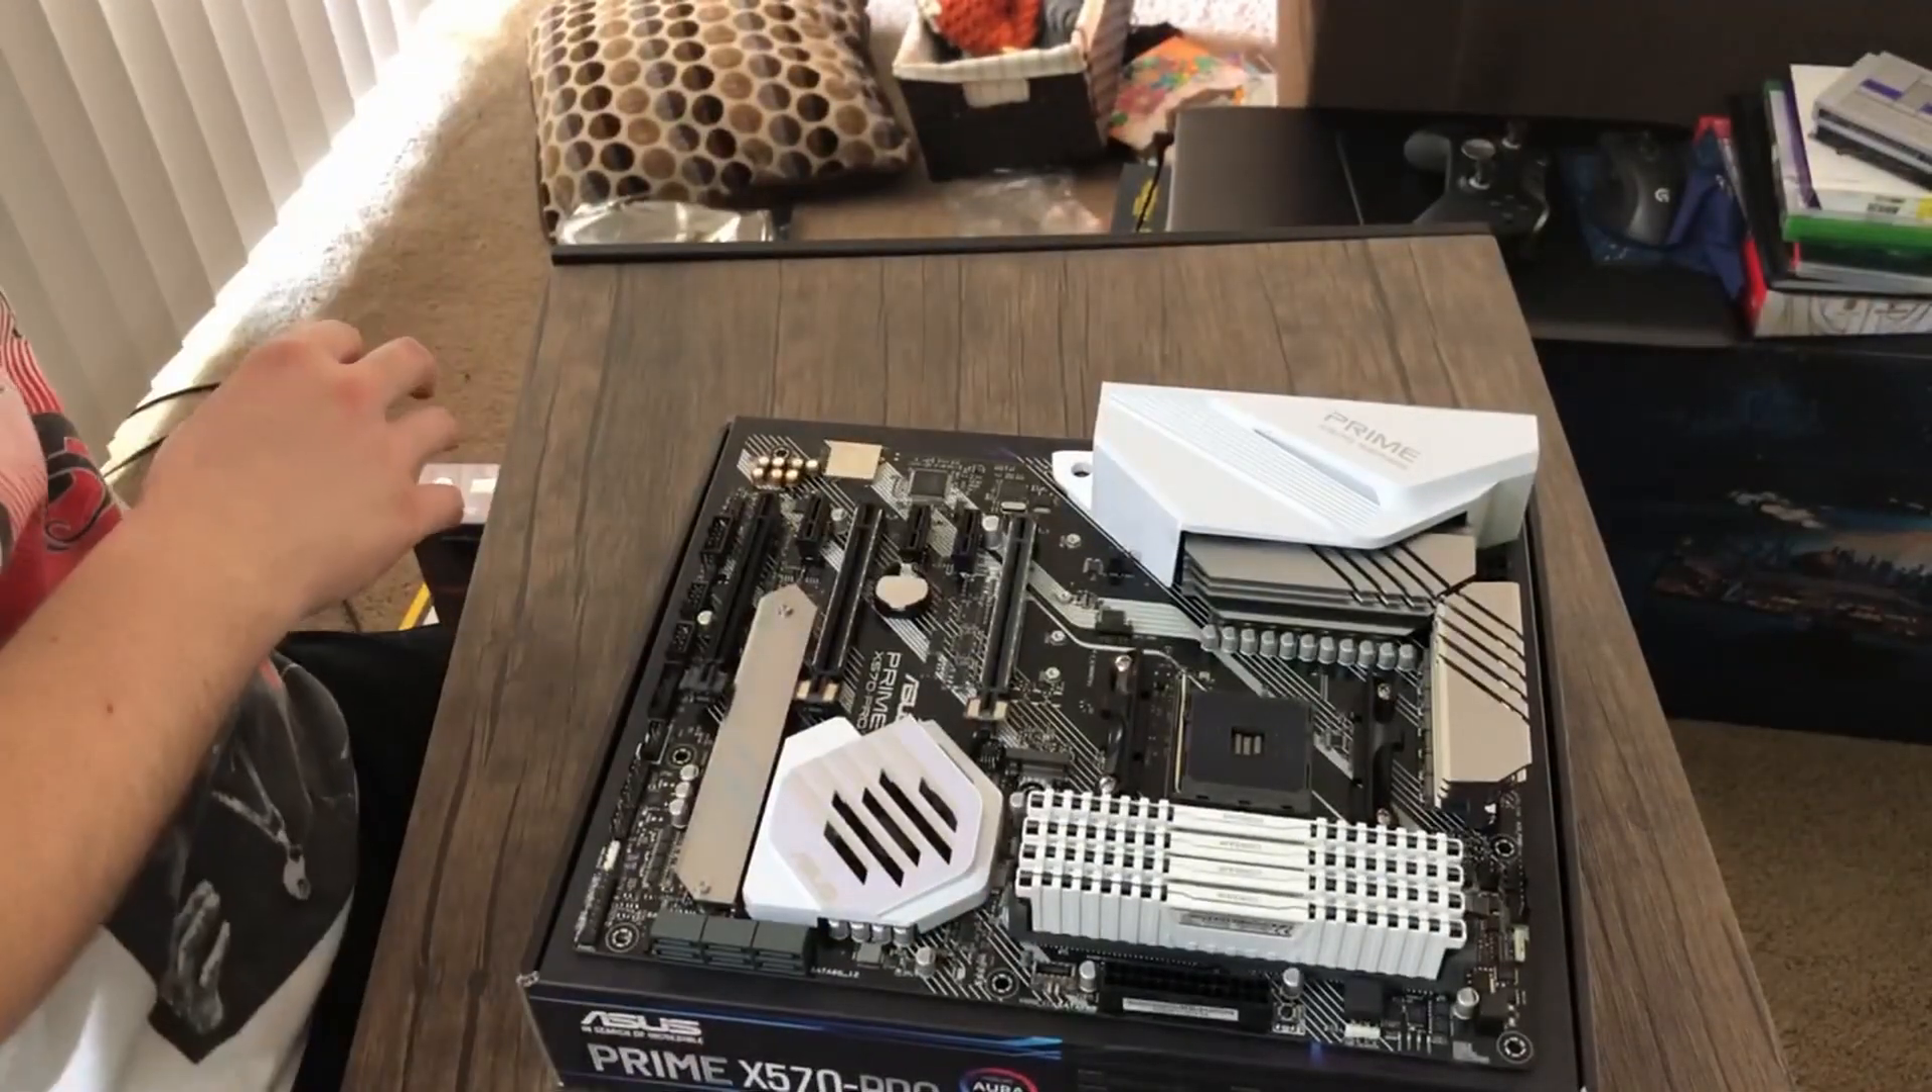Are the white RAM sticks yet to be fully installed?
No.